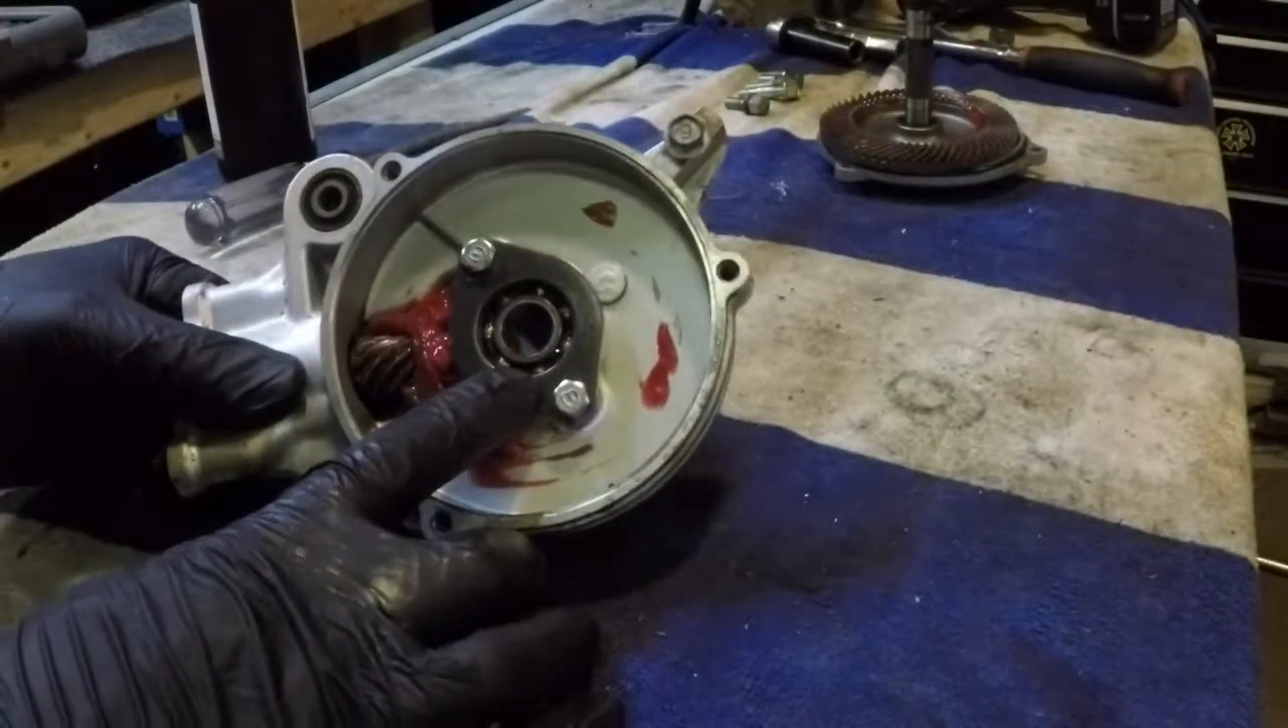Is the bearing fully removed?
No.